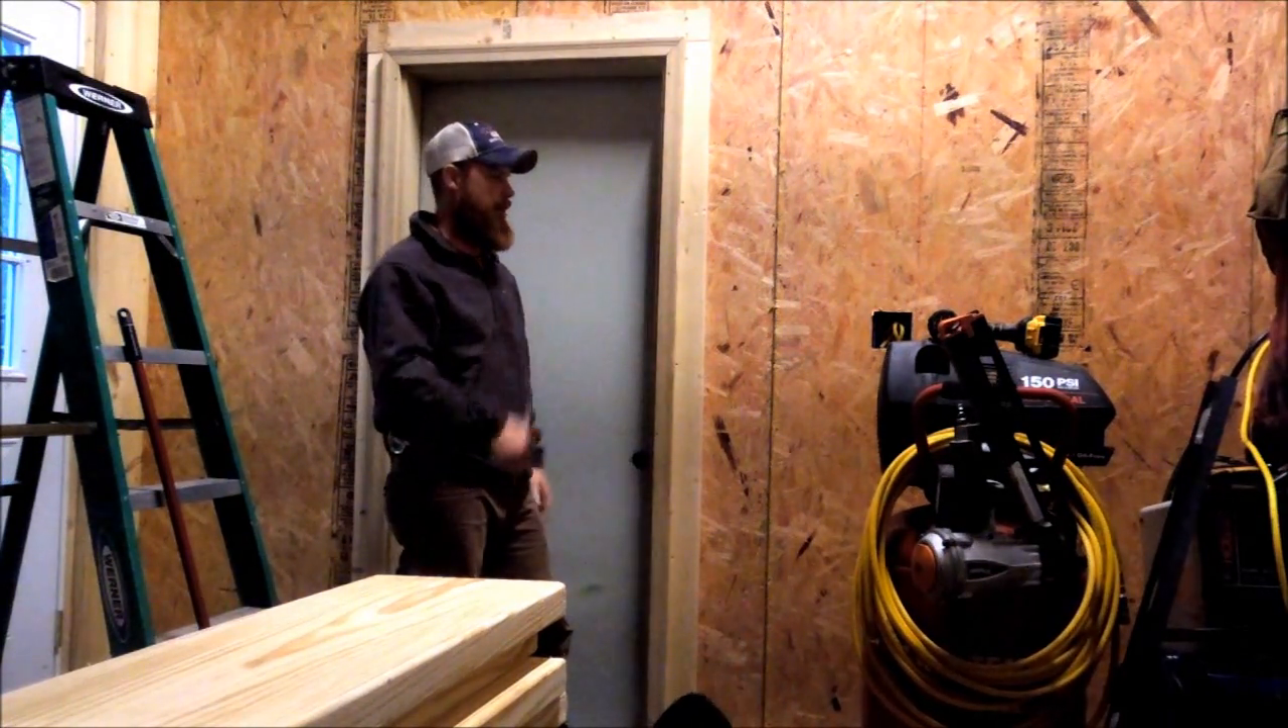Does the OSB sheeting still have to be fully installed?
No.